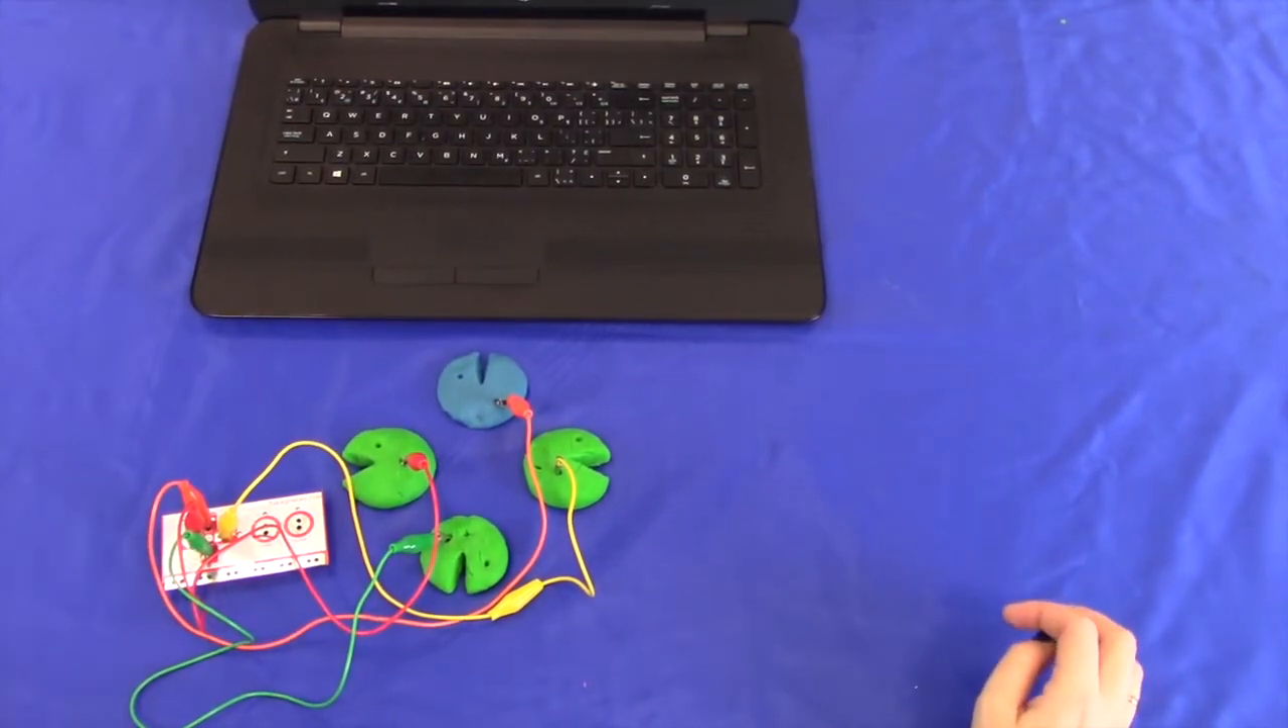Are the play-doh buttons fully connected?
Yes.